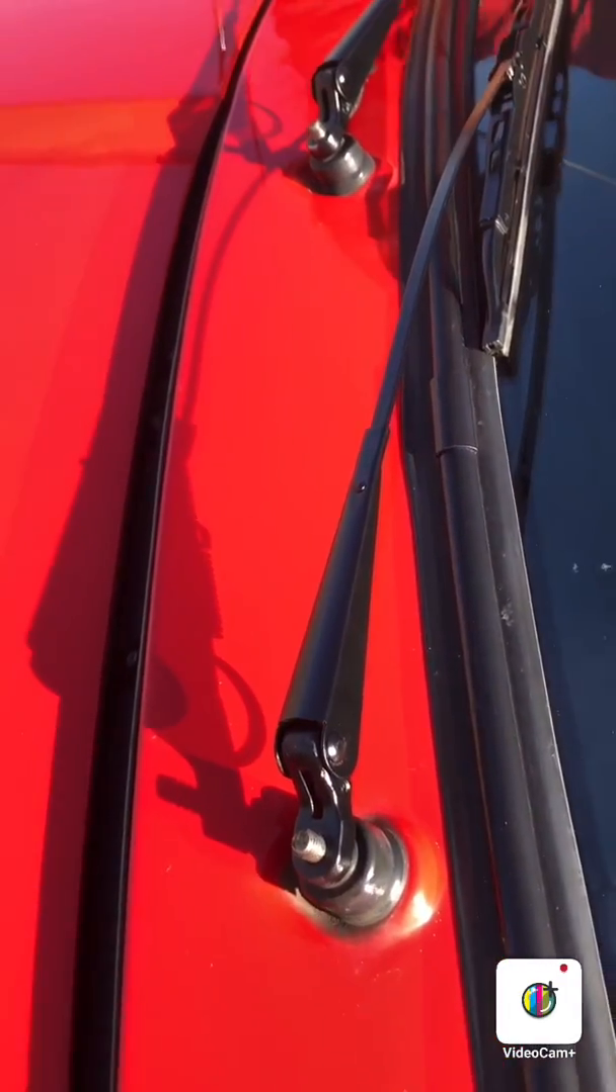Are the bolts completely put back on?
No.